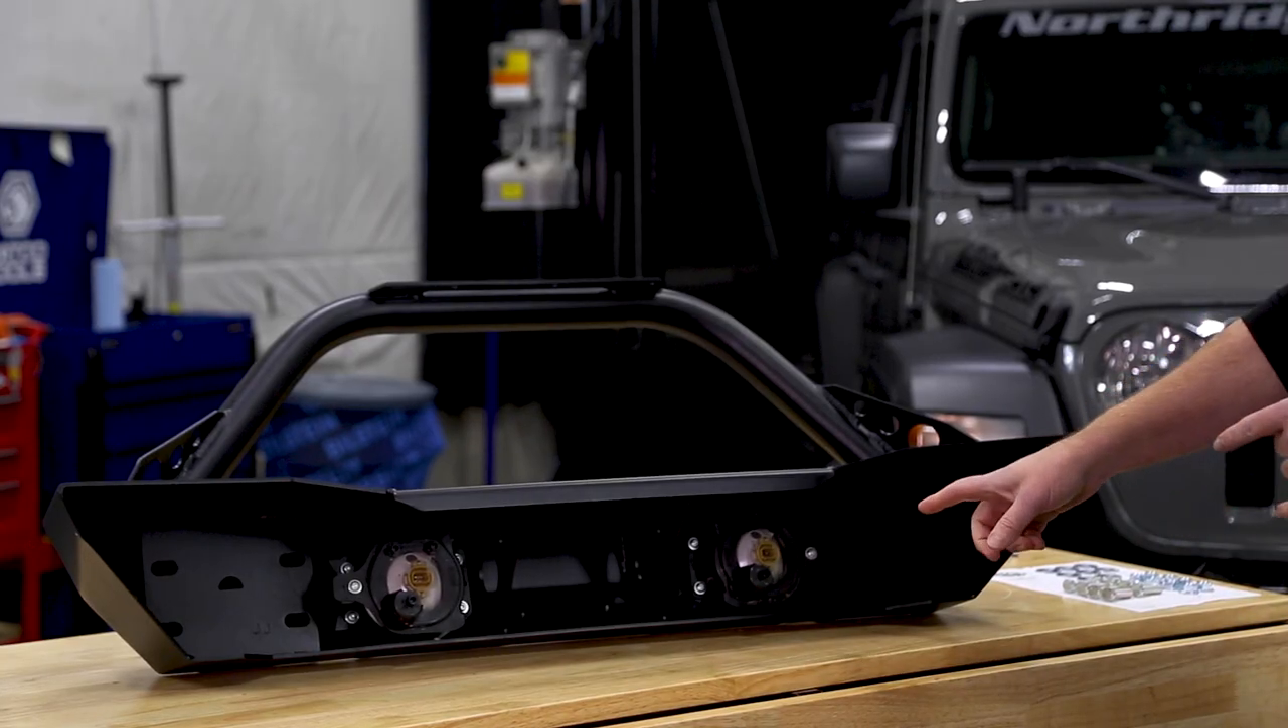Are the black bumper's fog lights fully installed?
Yes.